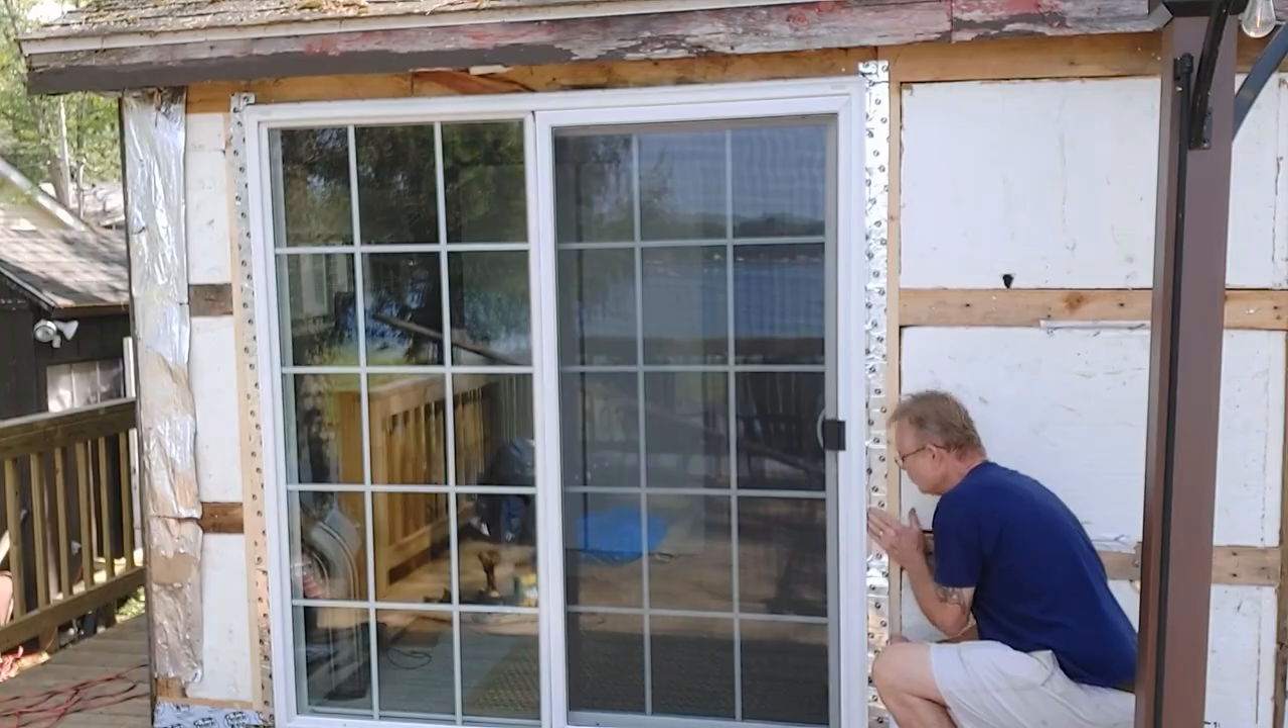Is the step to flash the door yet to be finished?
Yes.